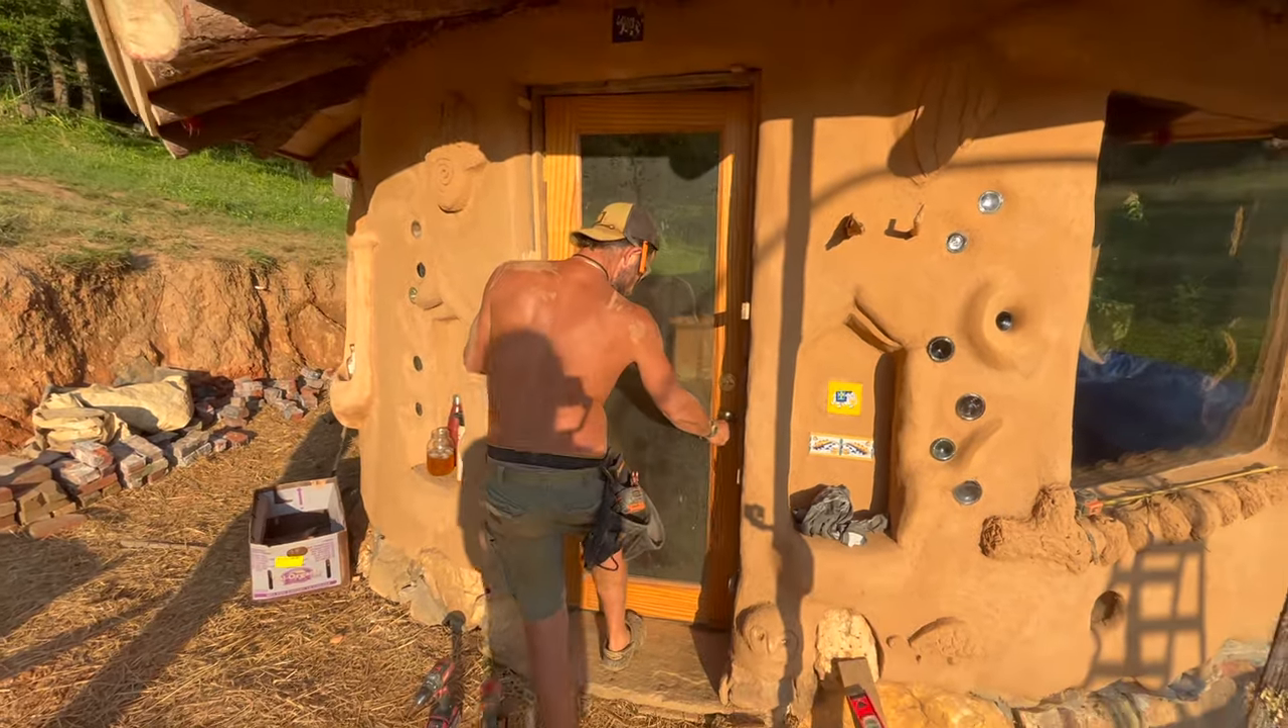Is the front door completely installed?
Yes.